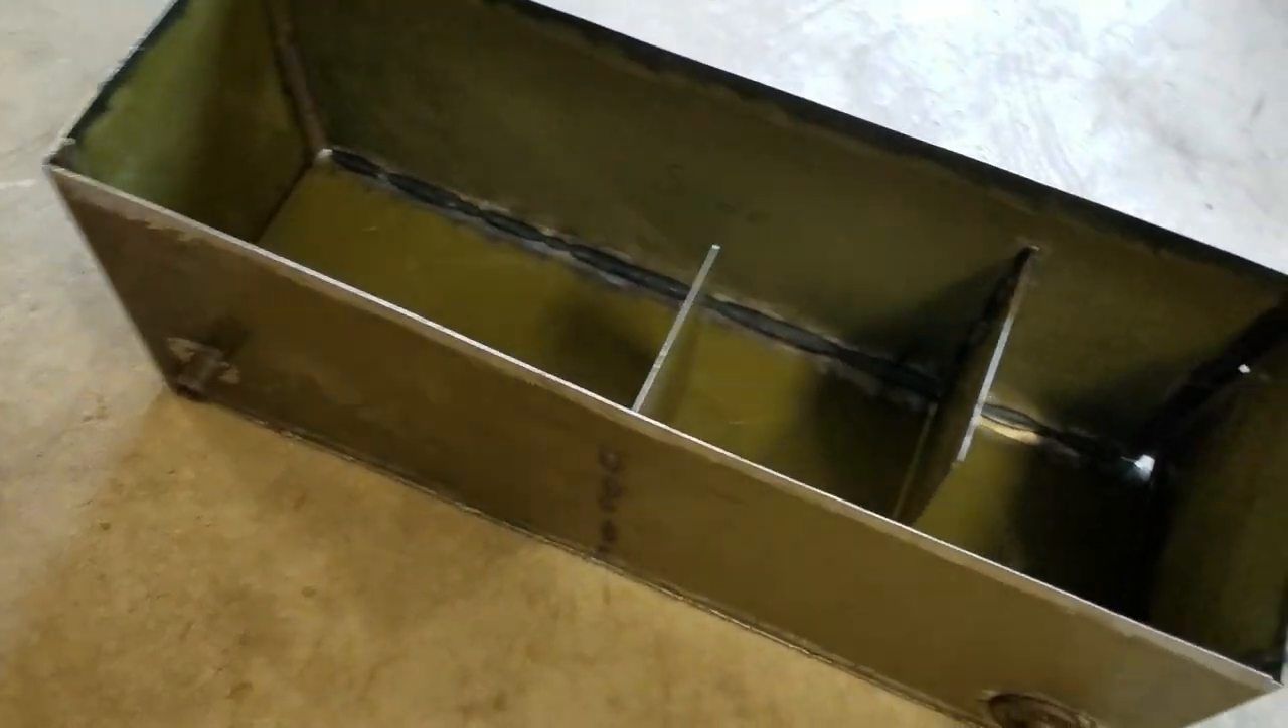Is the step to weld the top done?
No.